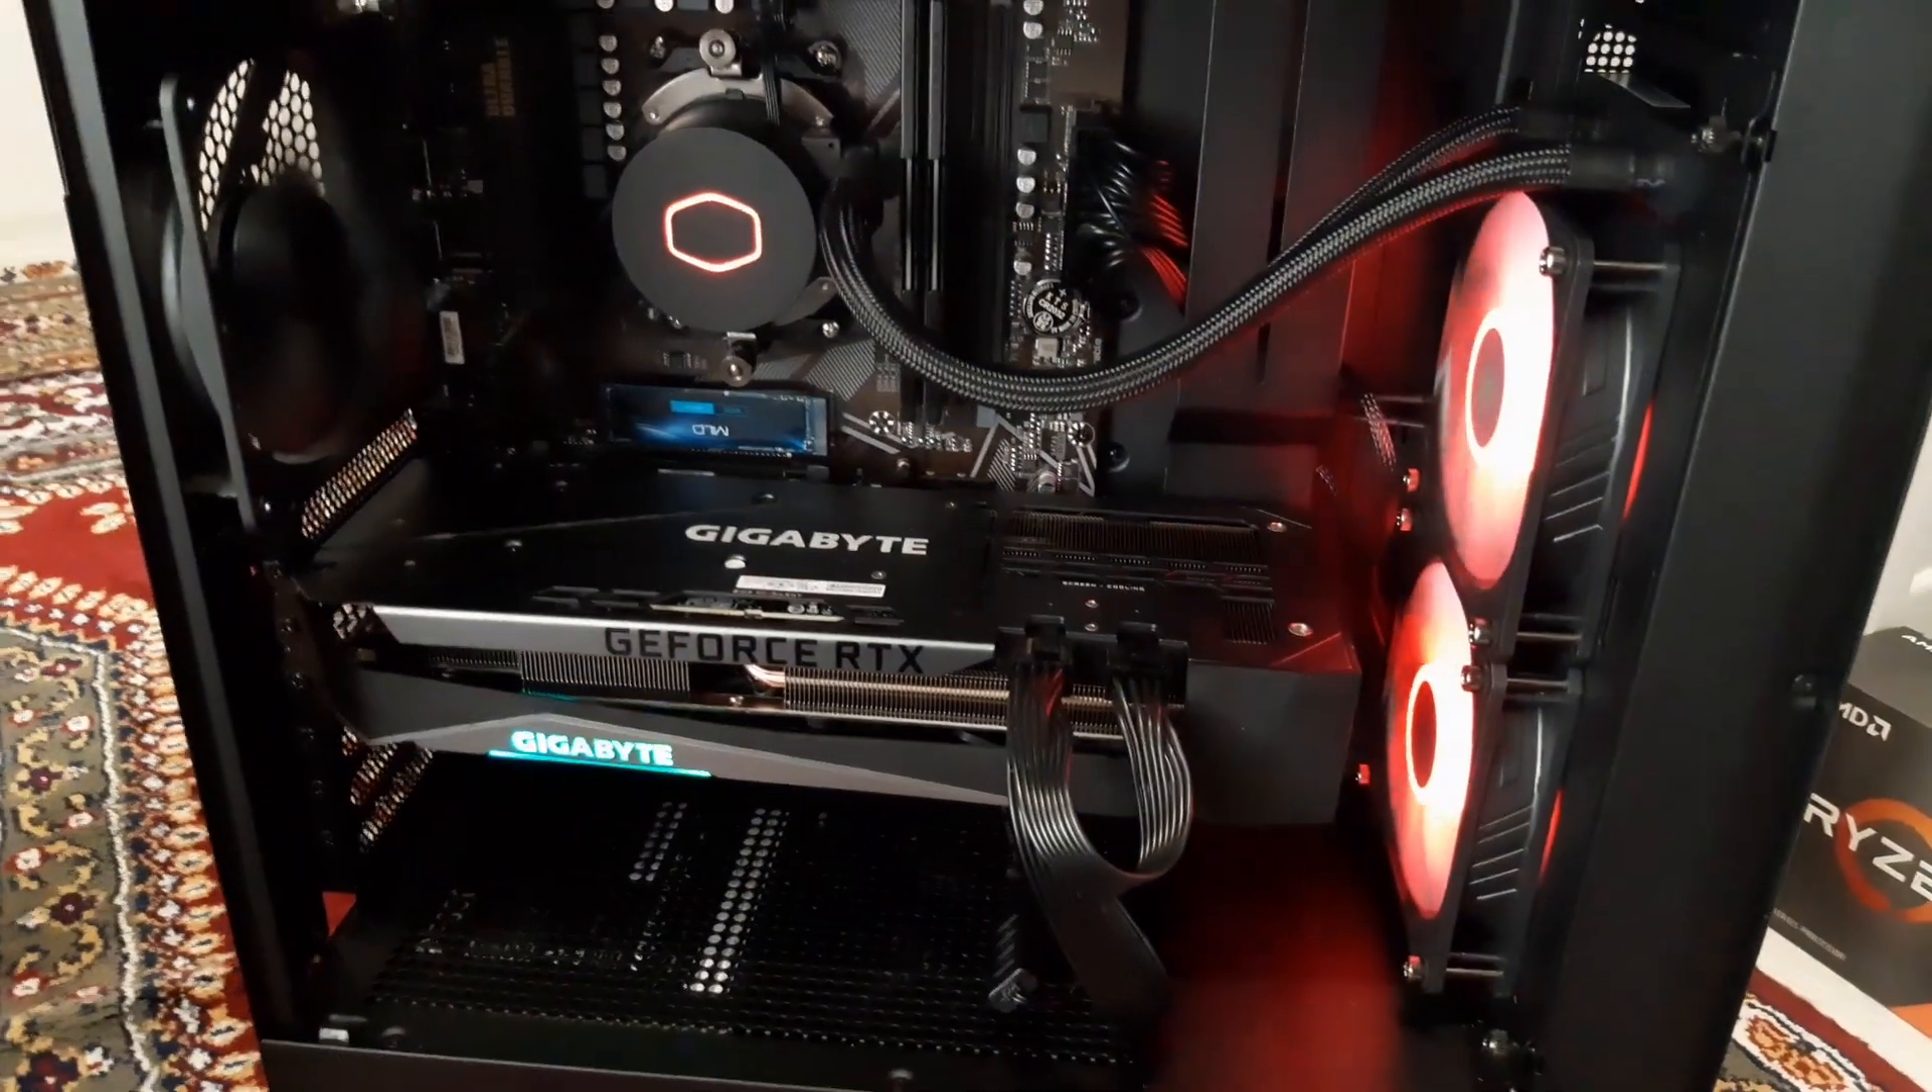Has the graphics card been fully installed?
Yes.